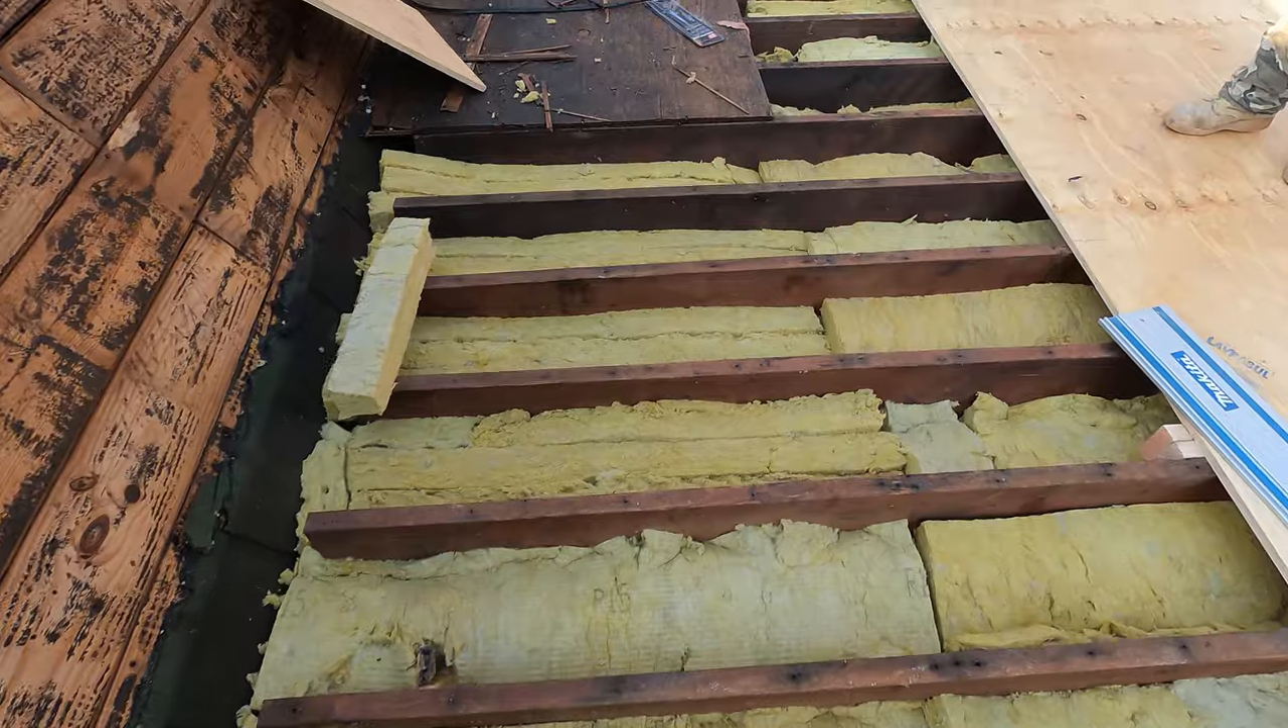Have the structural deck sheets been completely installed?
No.